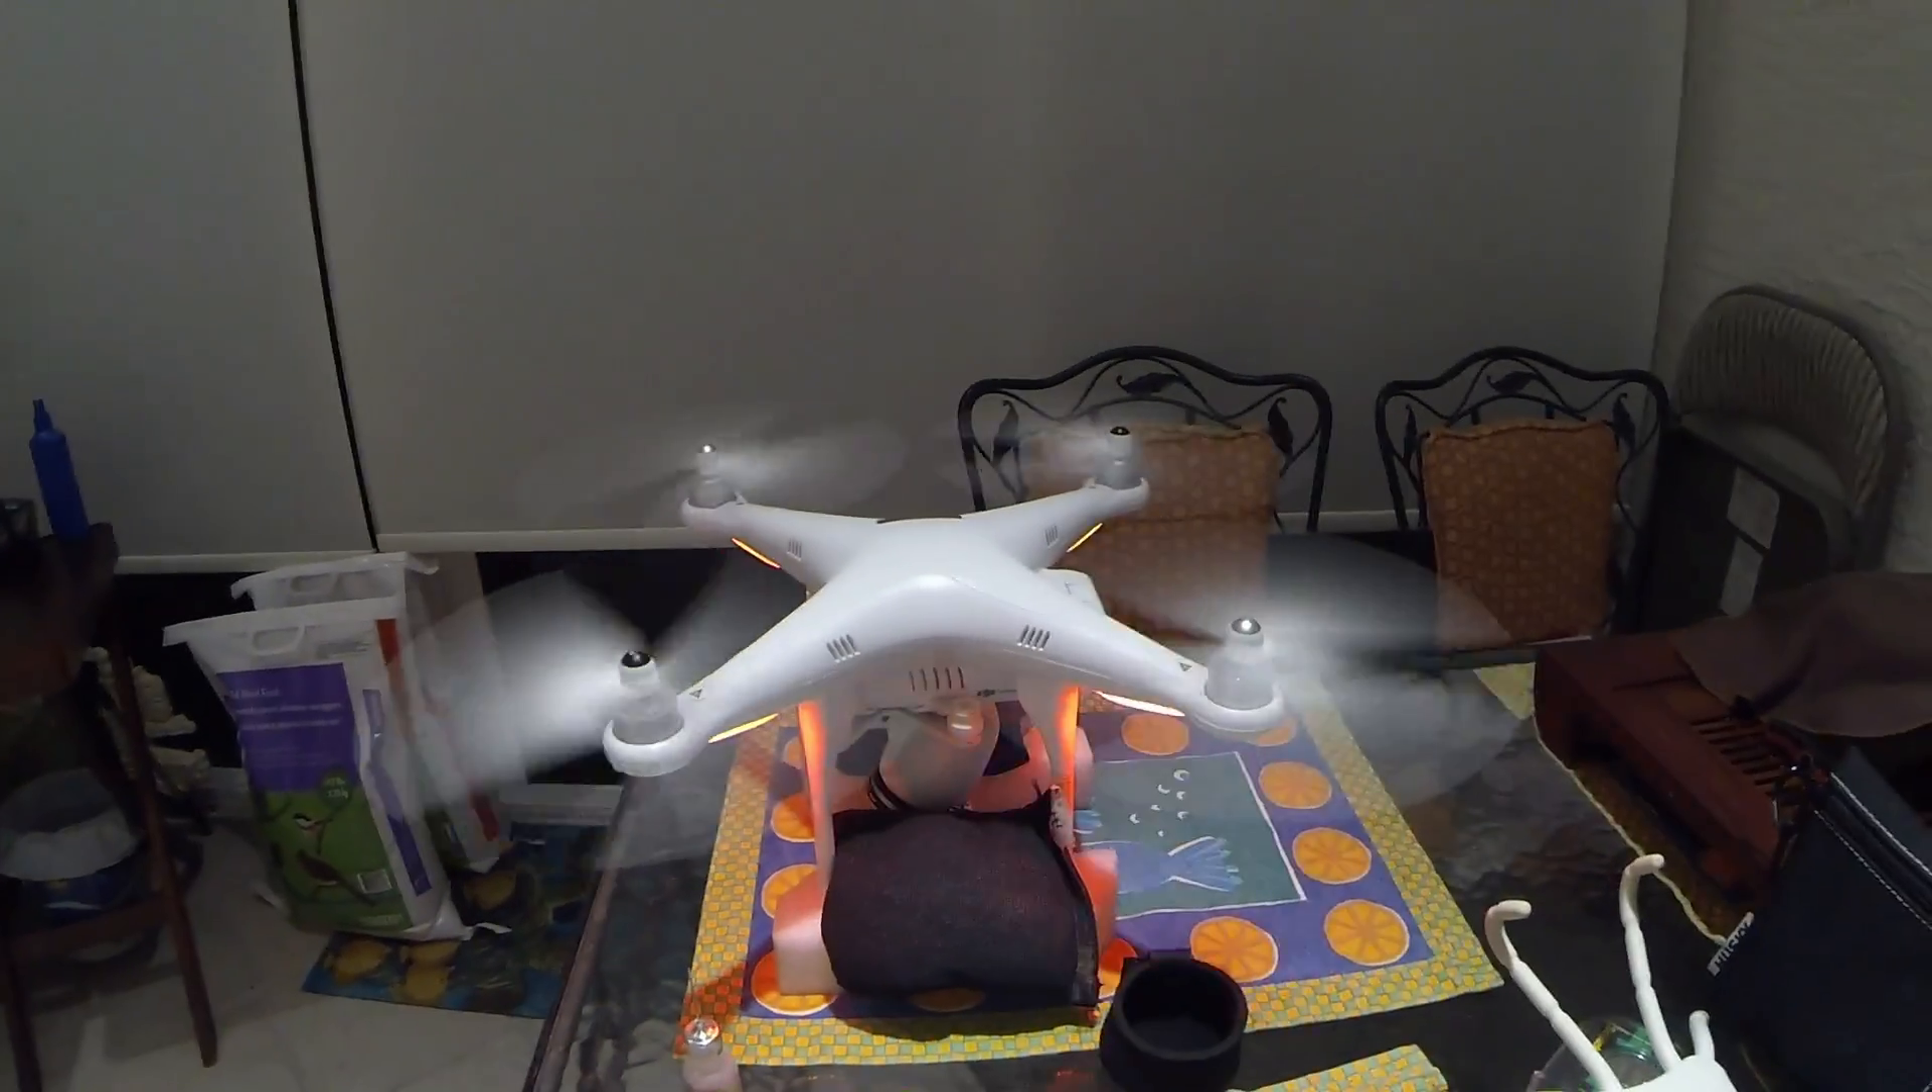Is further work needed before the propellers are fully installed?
No.